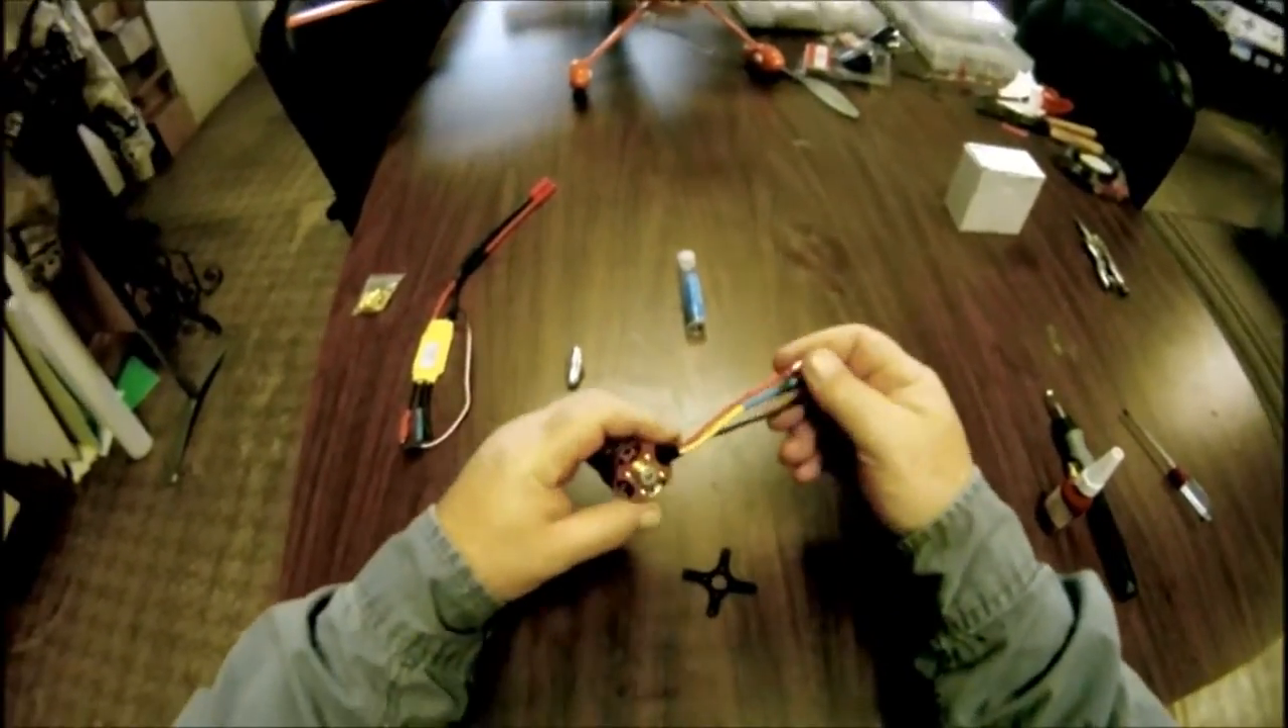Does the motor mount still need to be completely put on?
Yes.